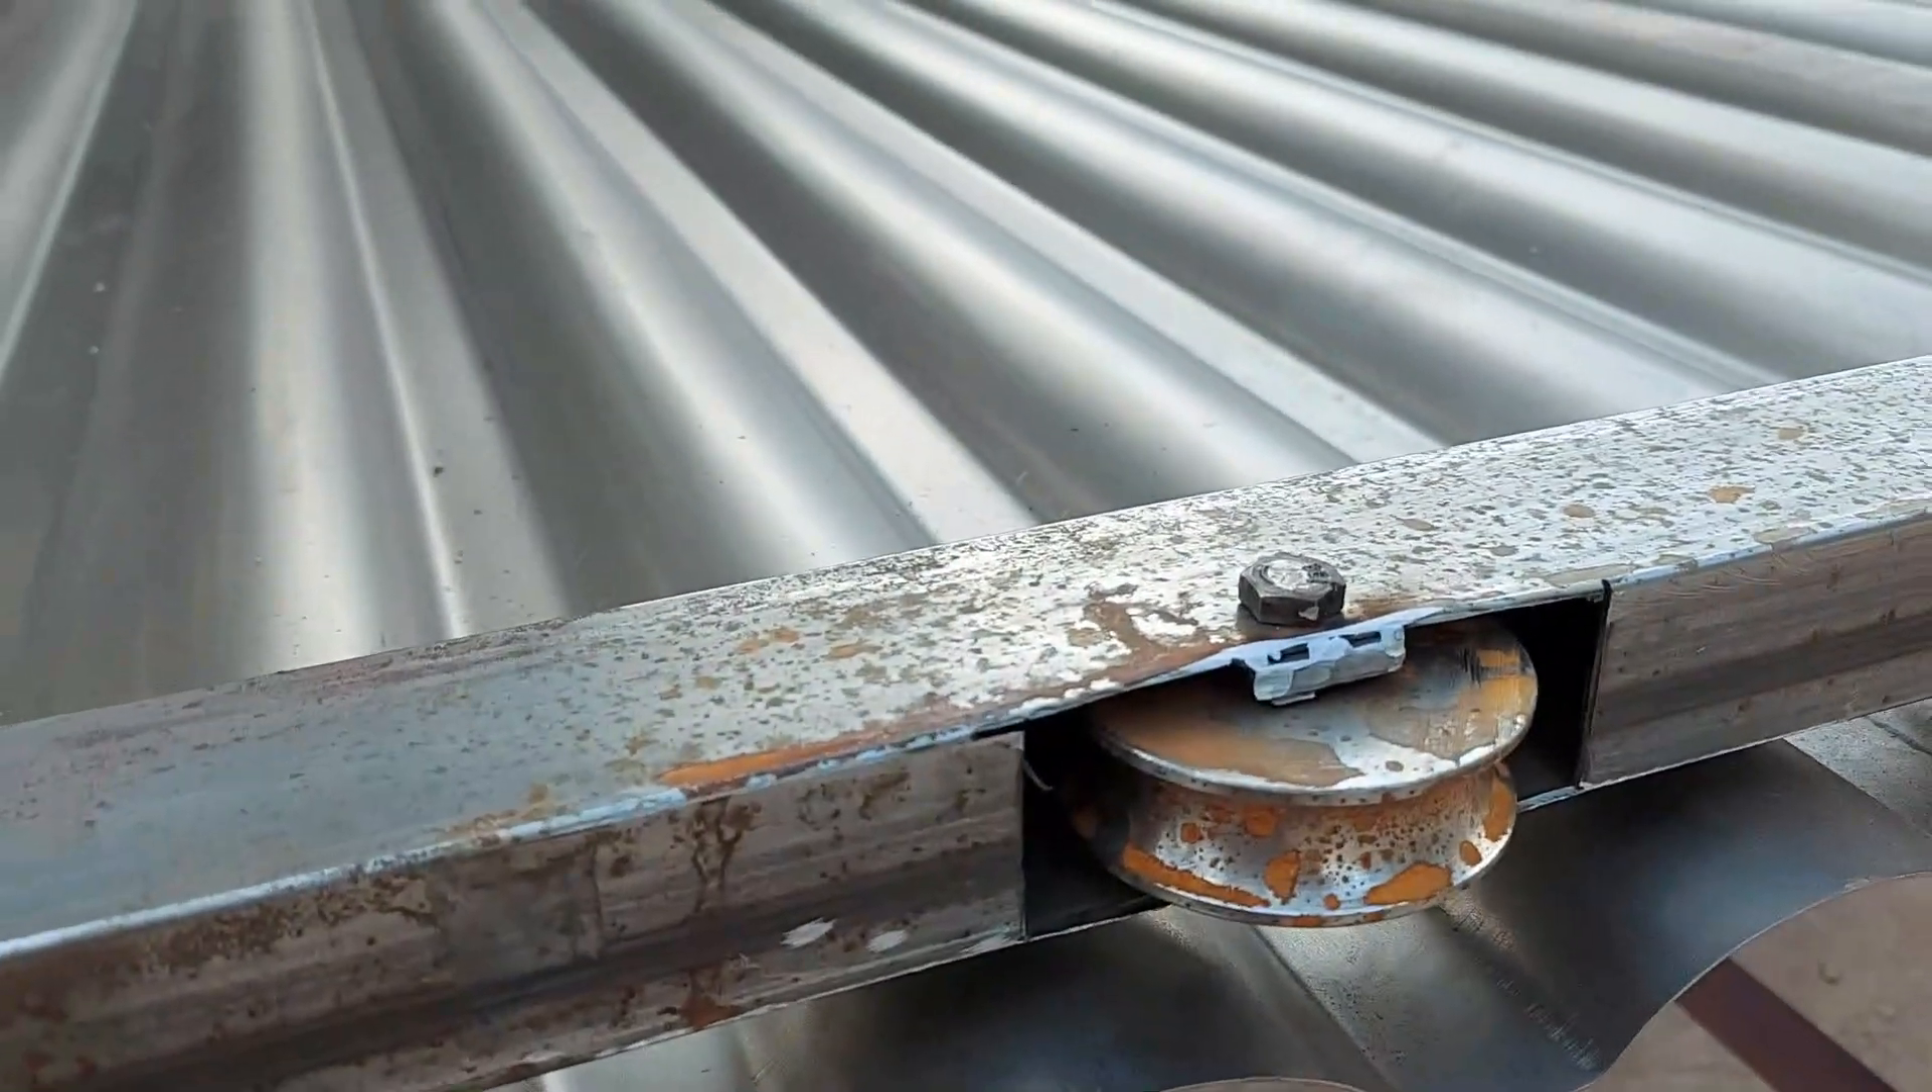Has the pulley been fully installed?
Yes.